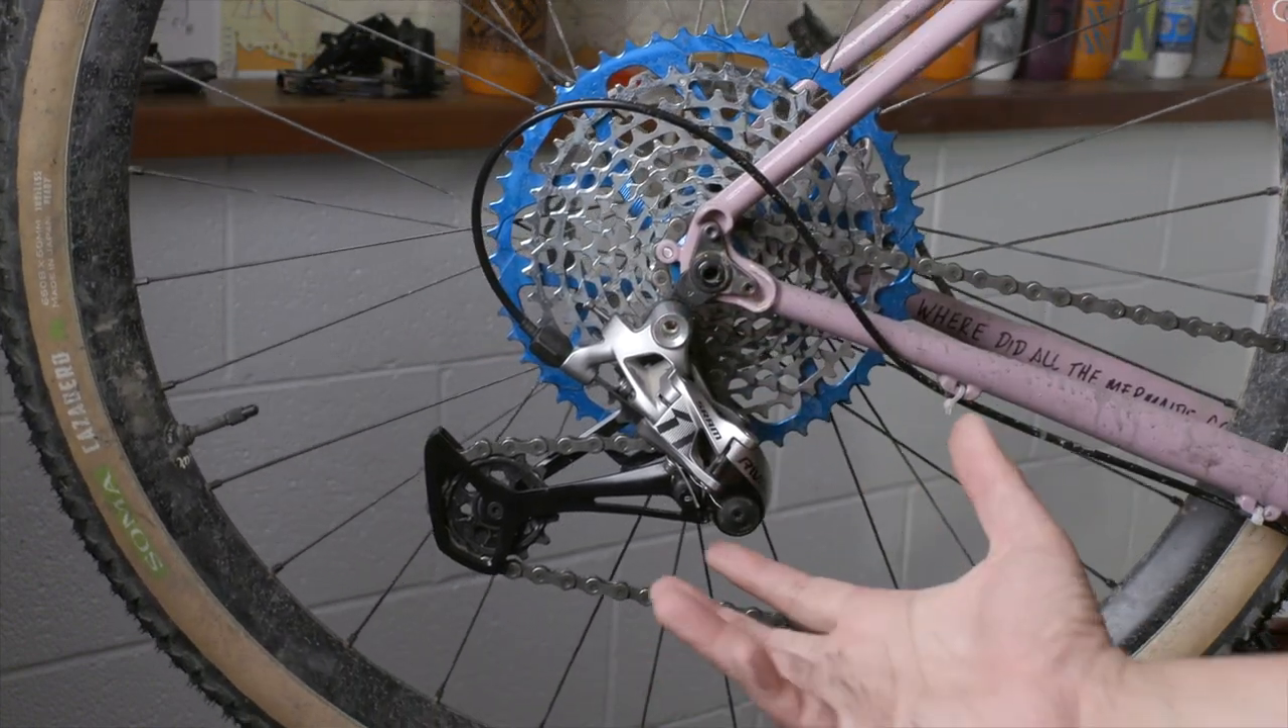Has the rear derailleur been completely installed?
Yes.